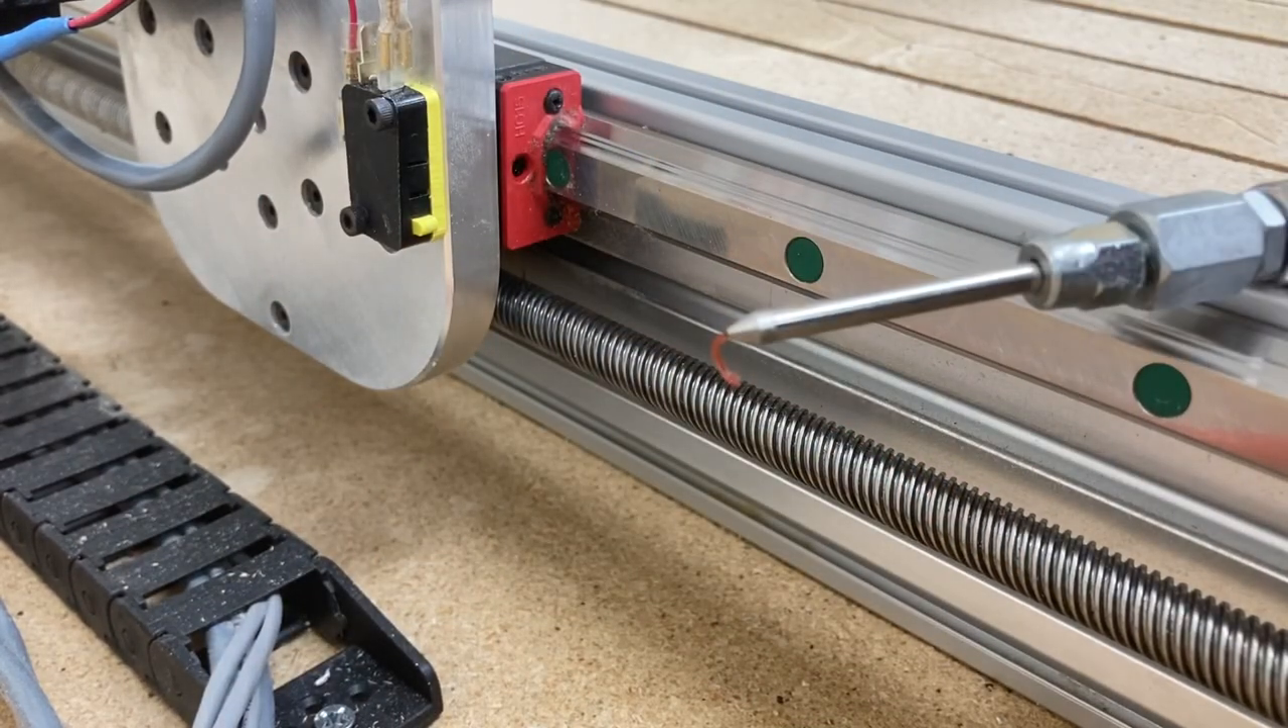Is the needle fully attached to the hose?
Yes.